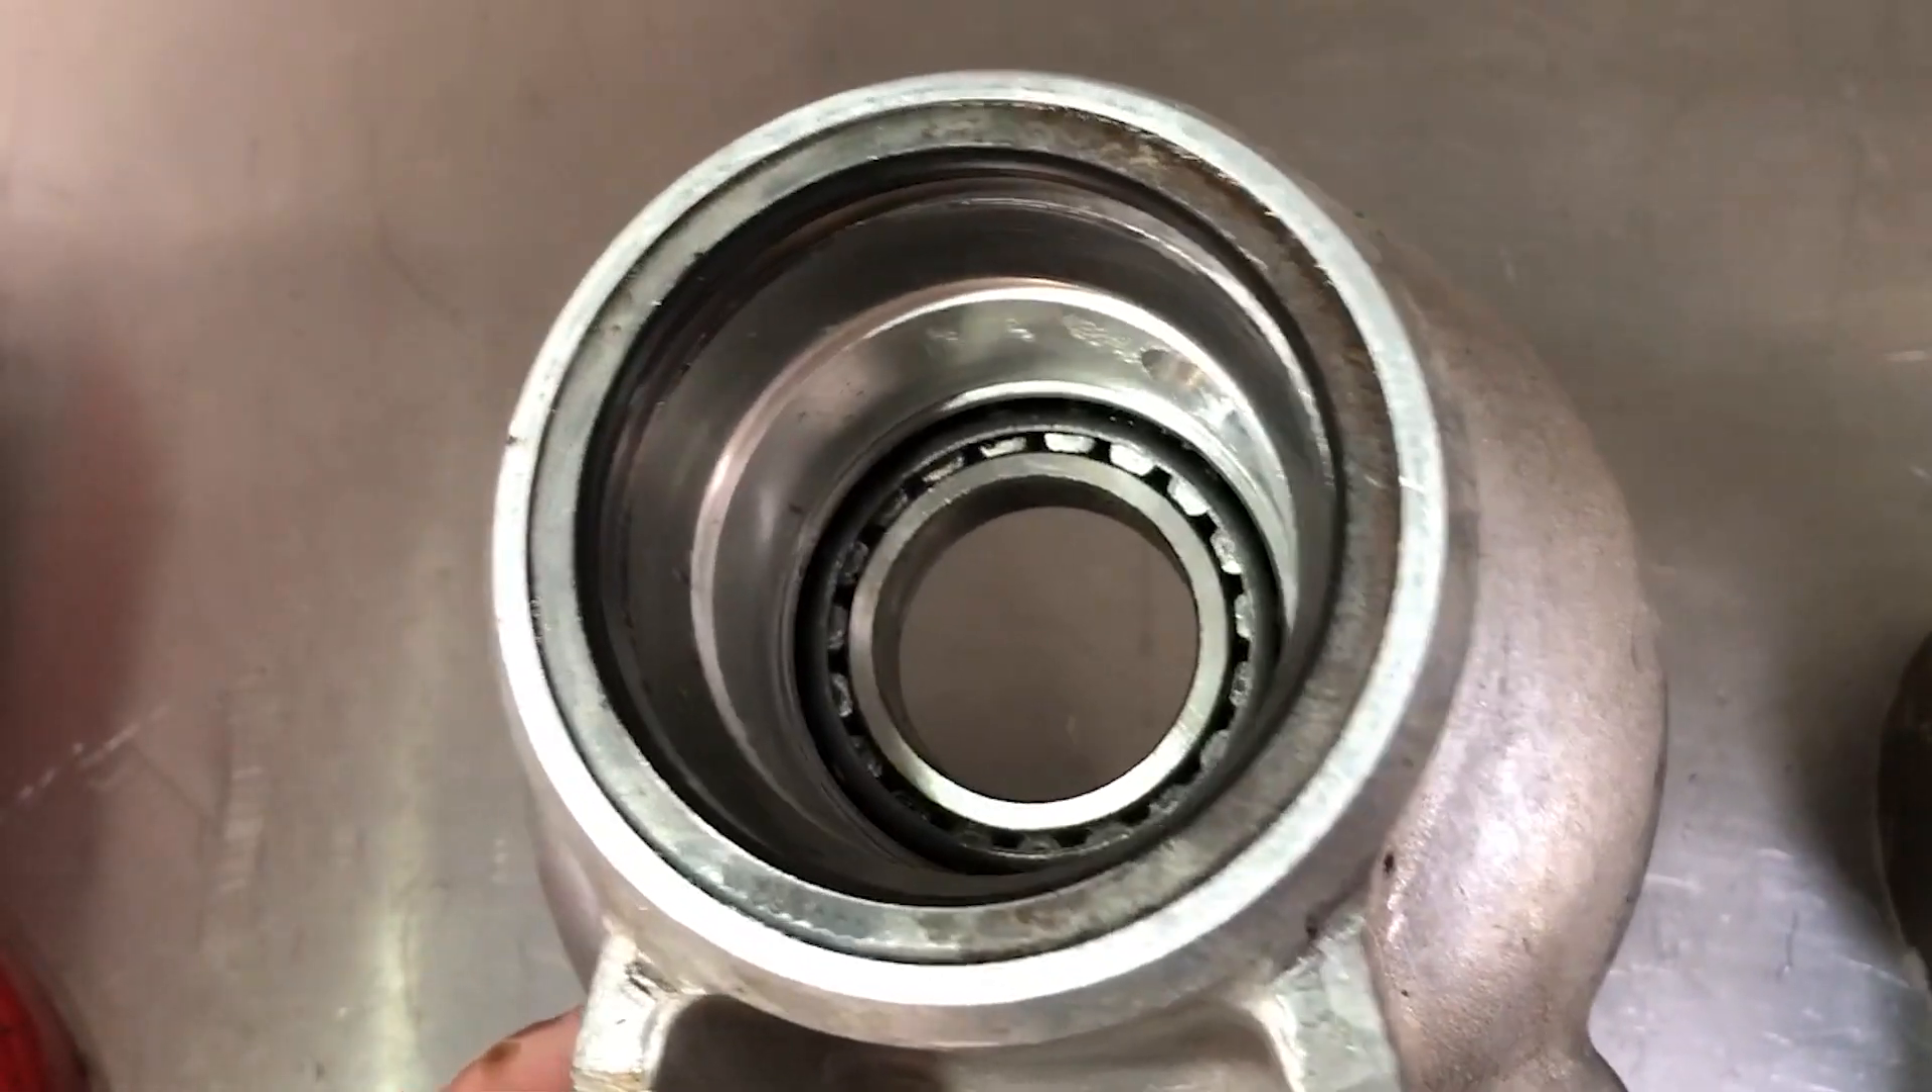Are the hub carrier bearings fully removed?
No.